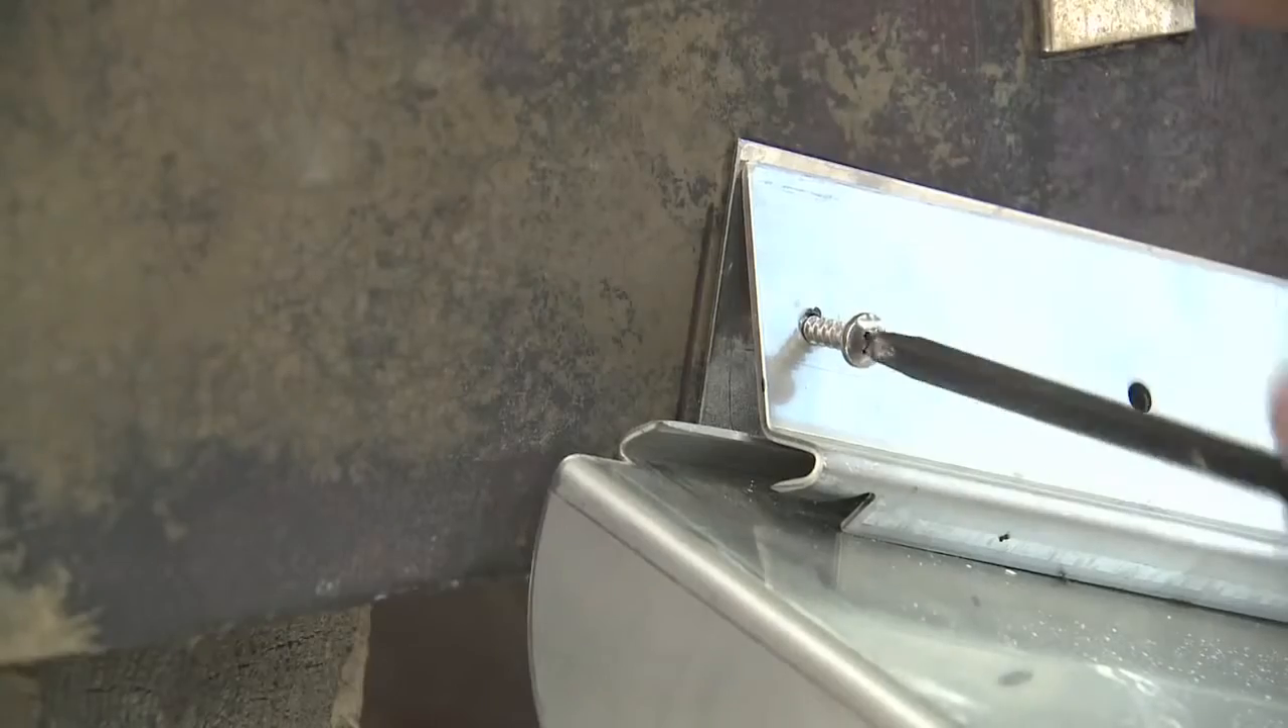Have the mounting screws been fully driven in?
No.